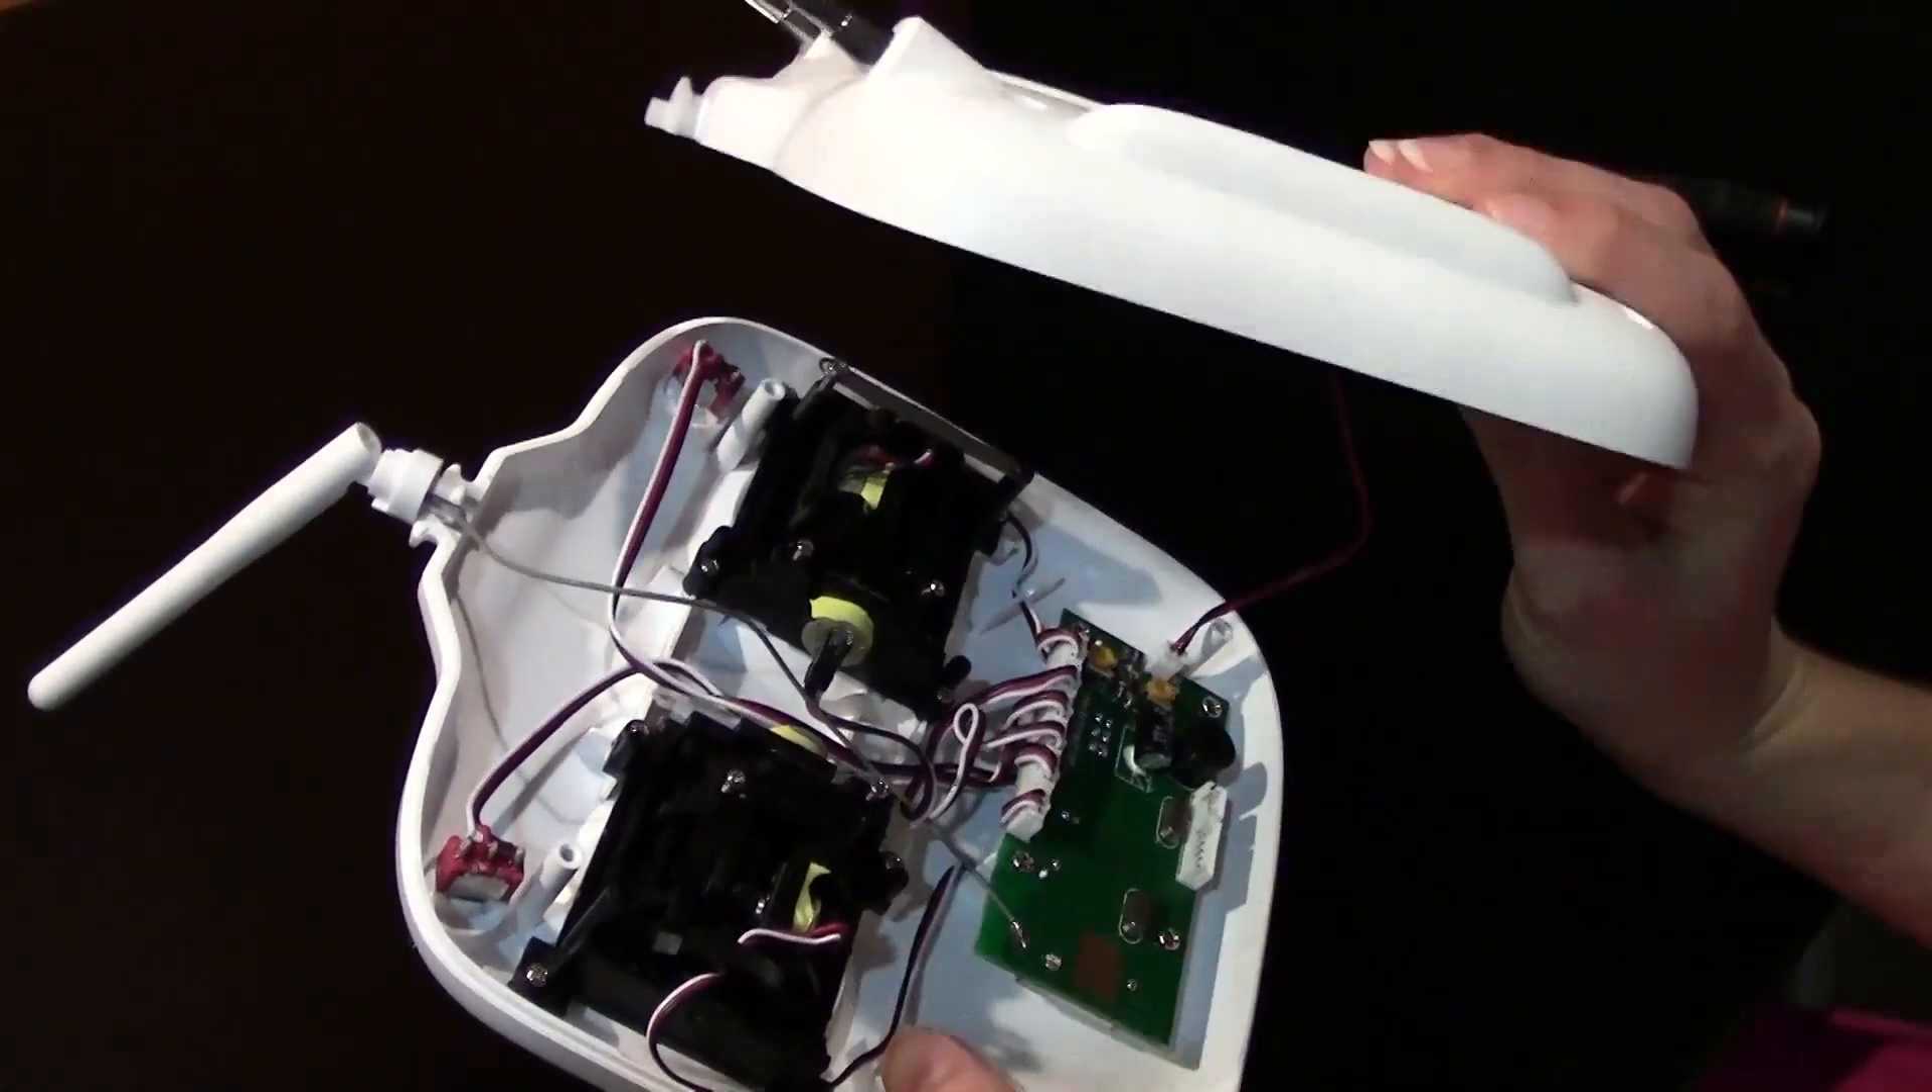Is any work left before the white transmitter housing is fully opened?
No.